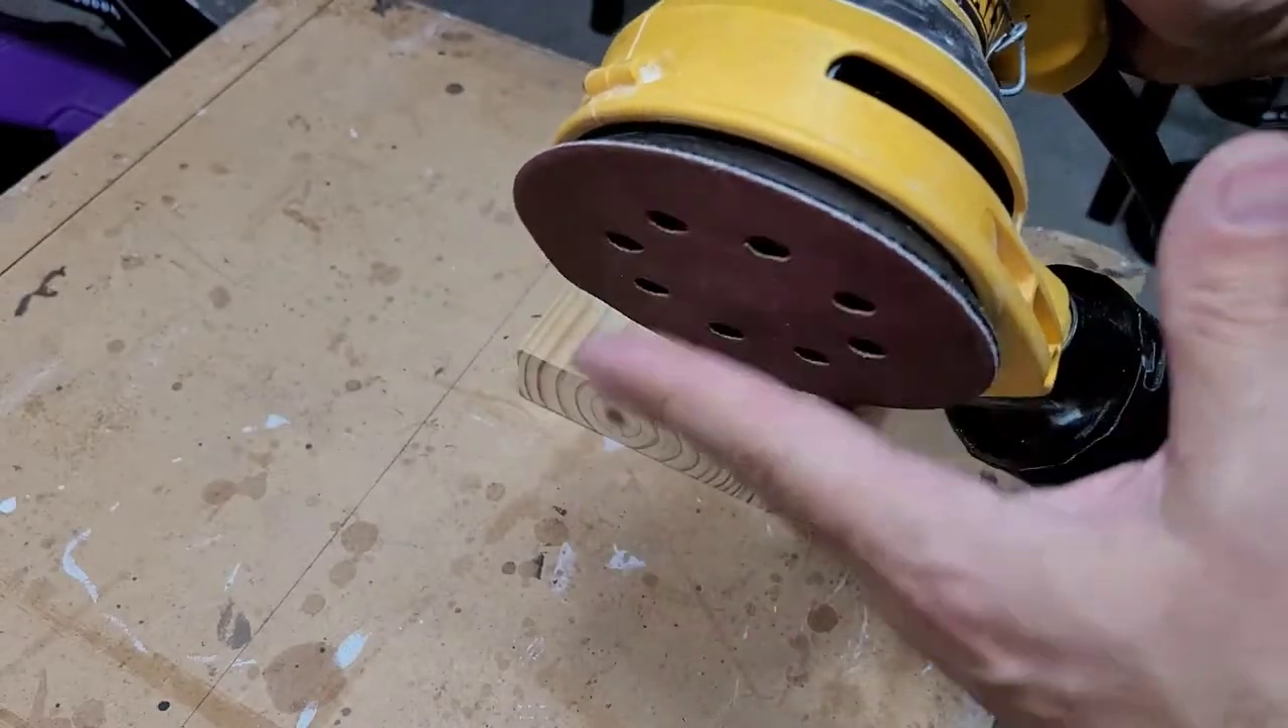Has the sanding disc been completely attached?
Yes.